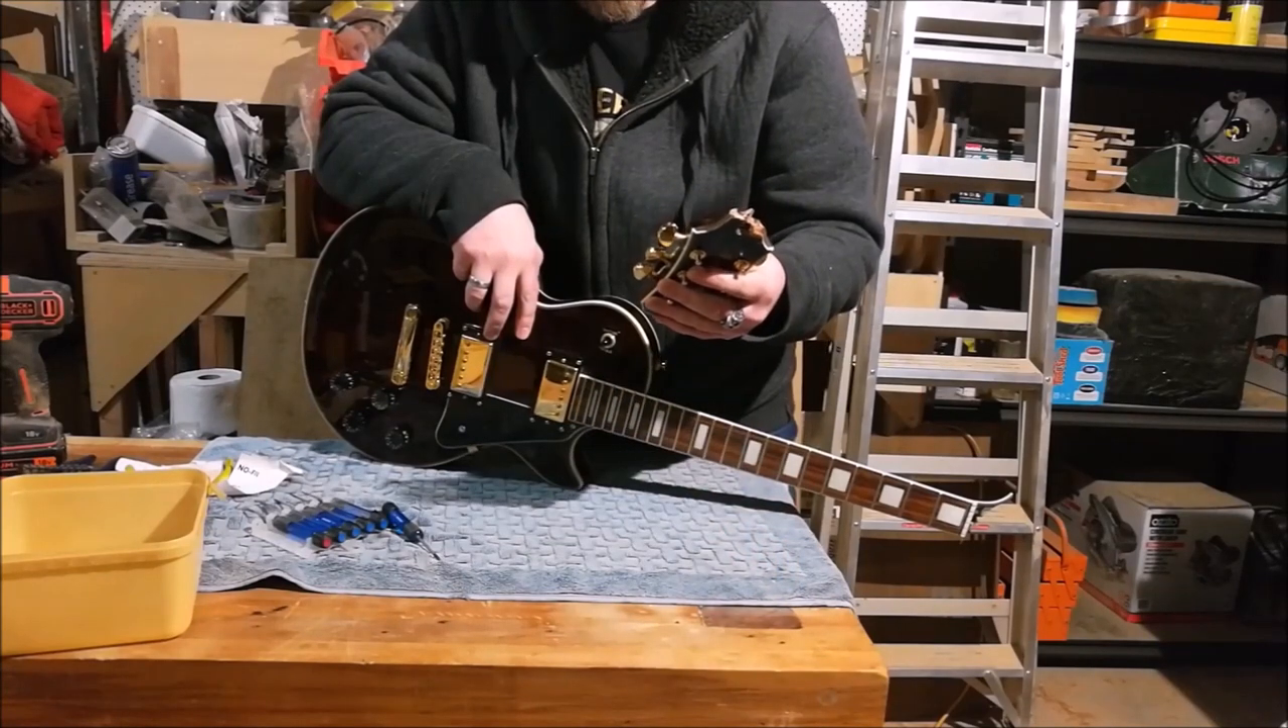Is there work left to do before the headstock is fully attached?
Yes.